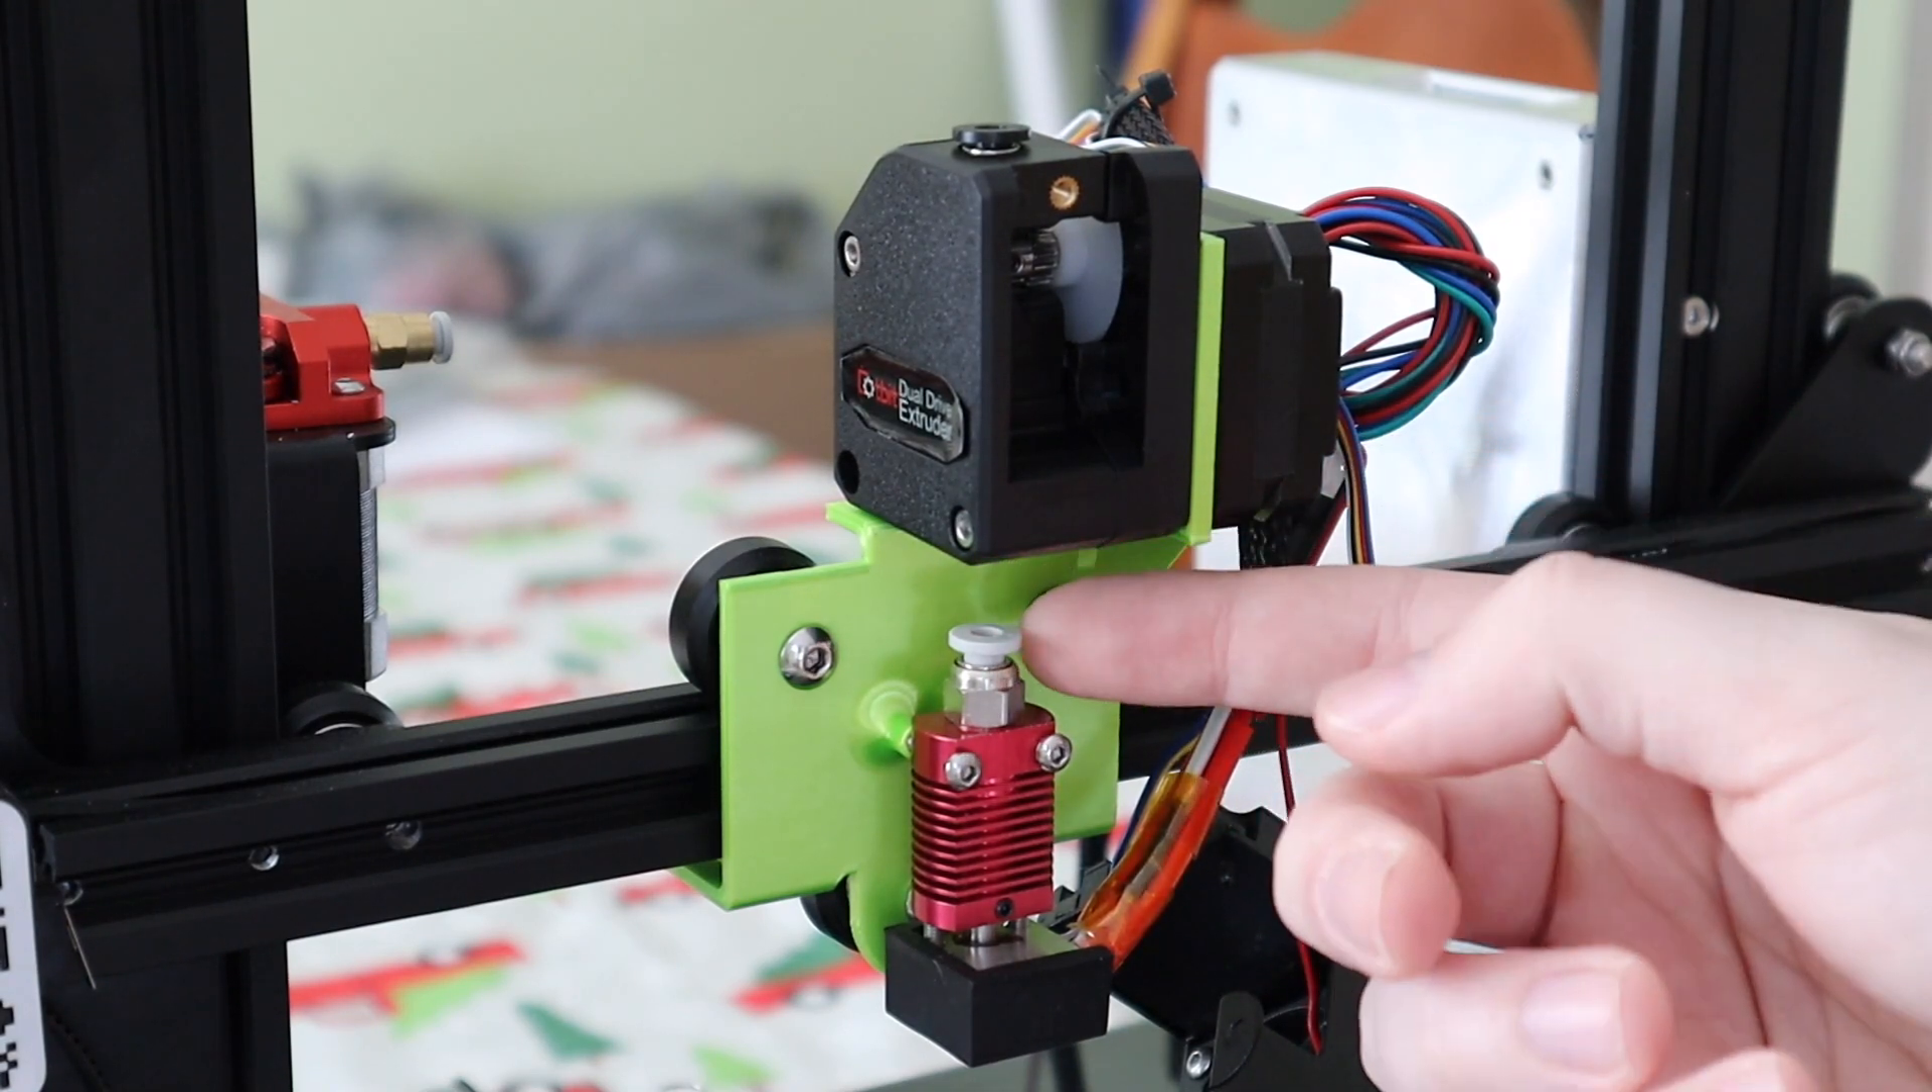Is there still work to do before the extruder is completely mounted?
No.